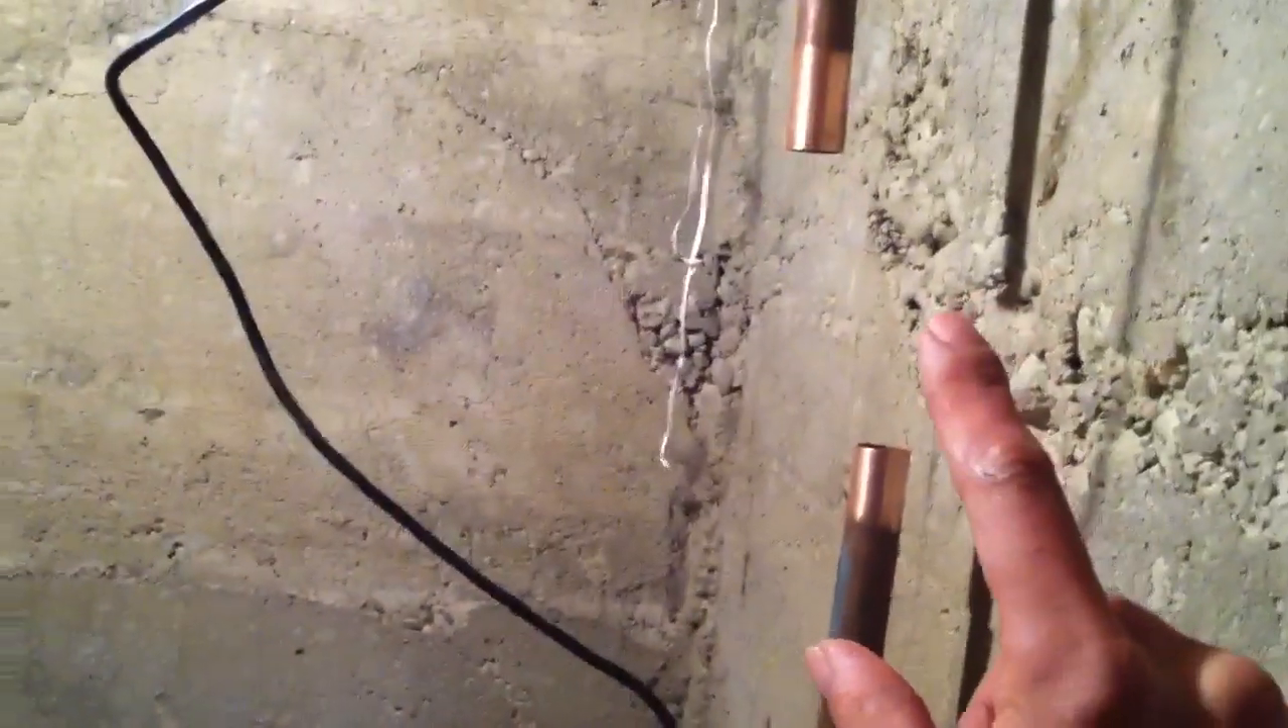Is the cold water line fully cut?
Yes.